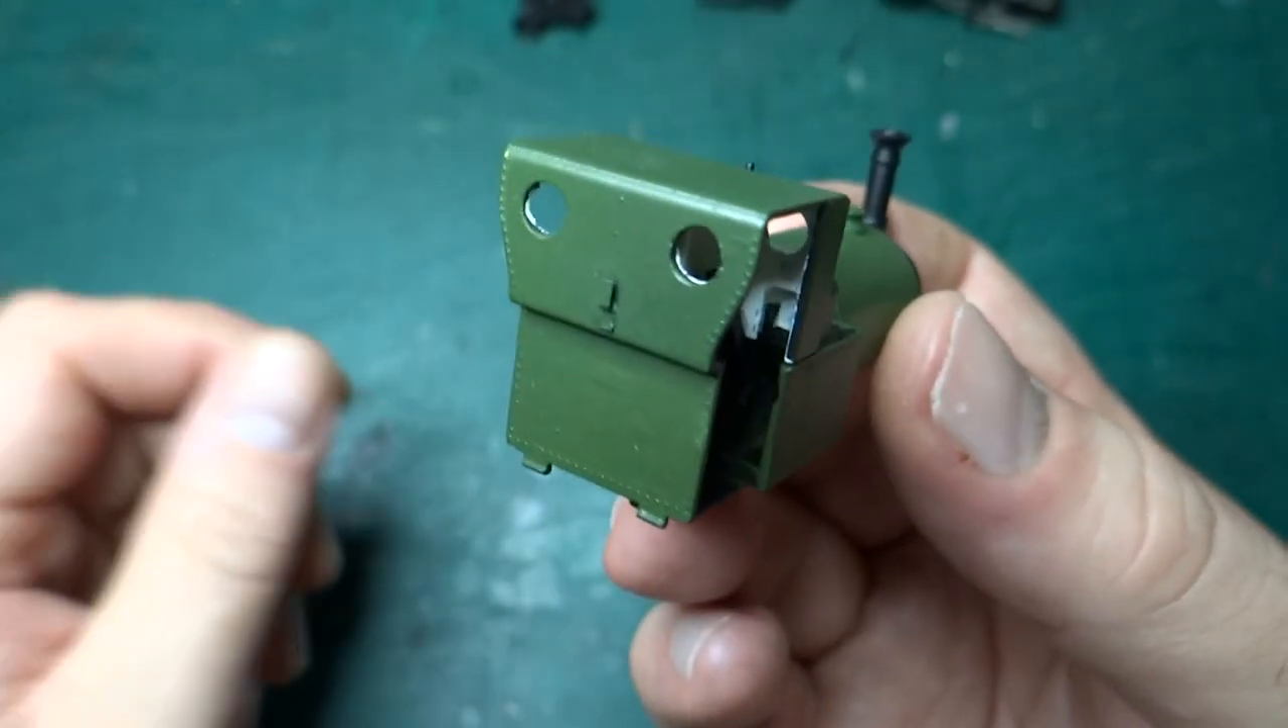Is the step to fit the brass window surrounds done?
No.